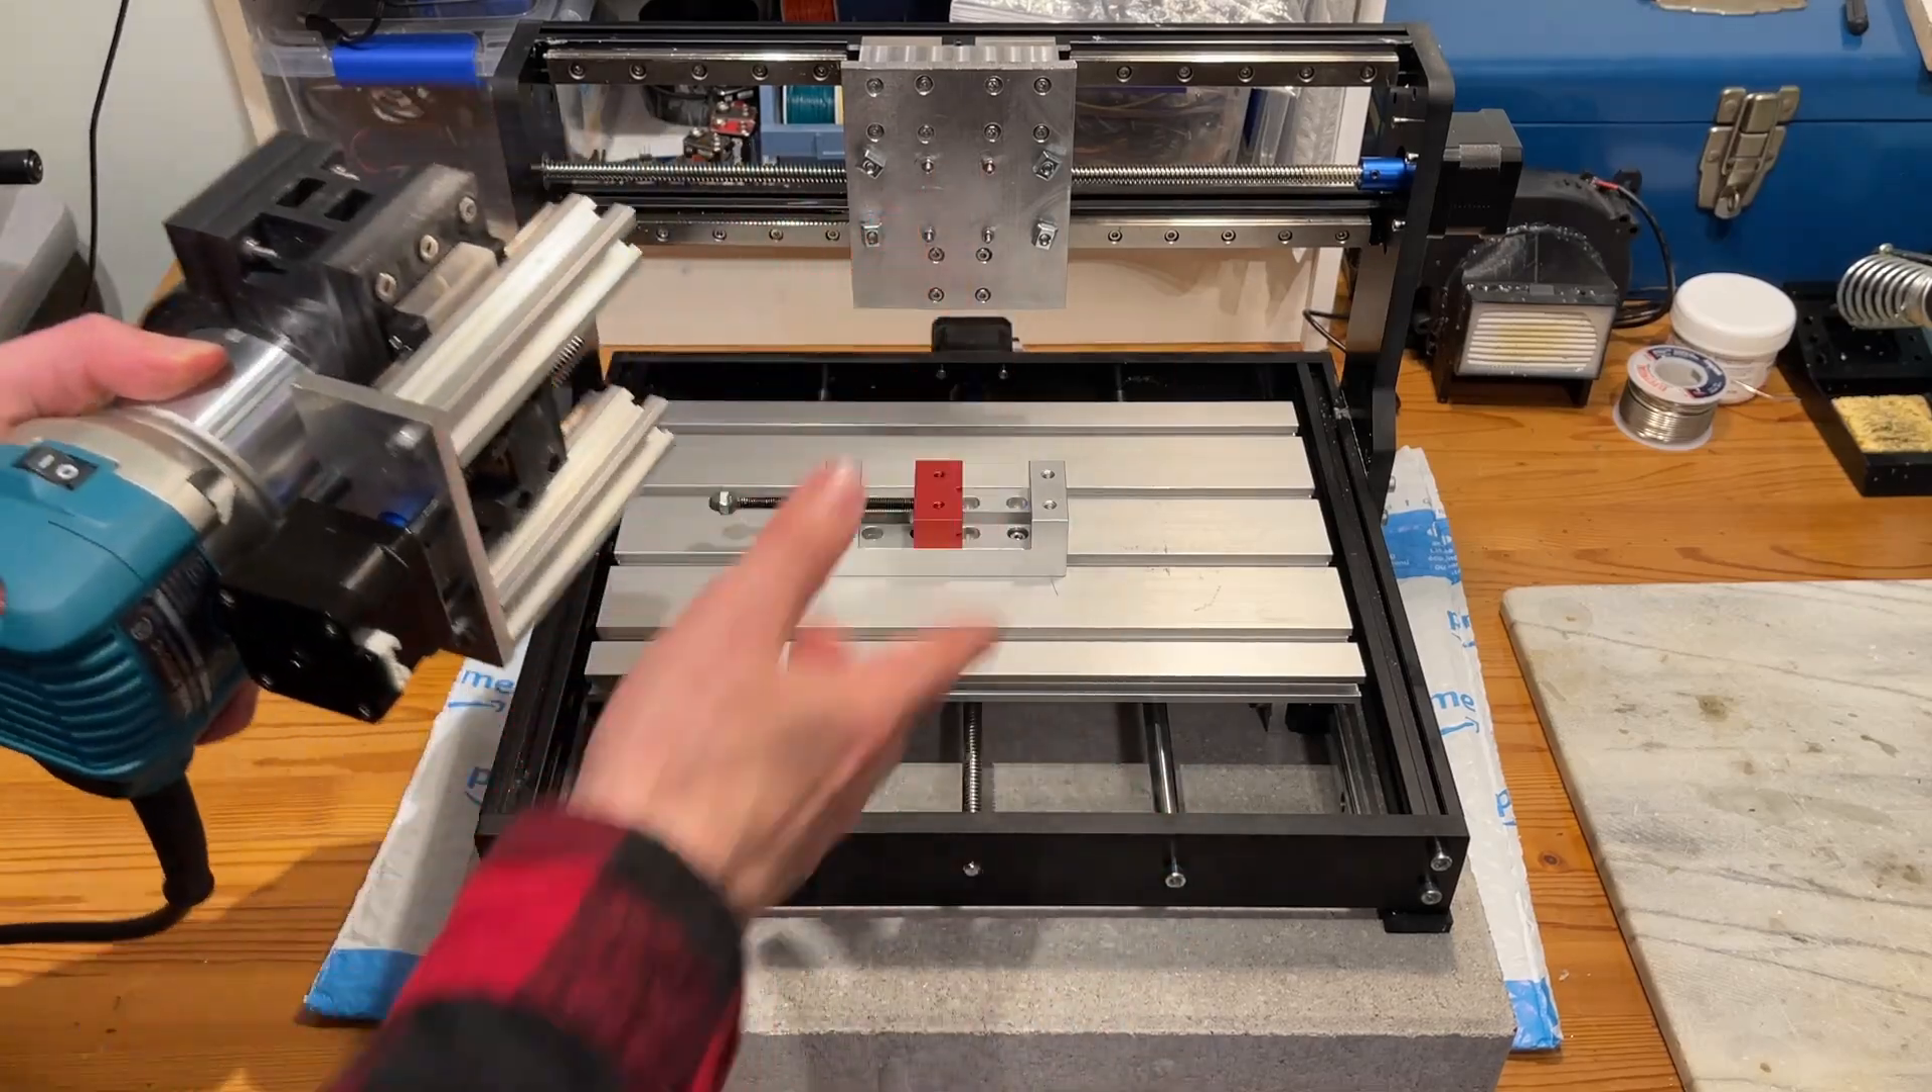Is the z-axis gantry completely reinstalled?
No.